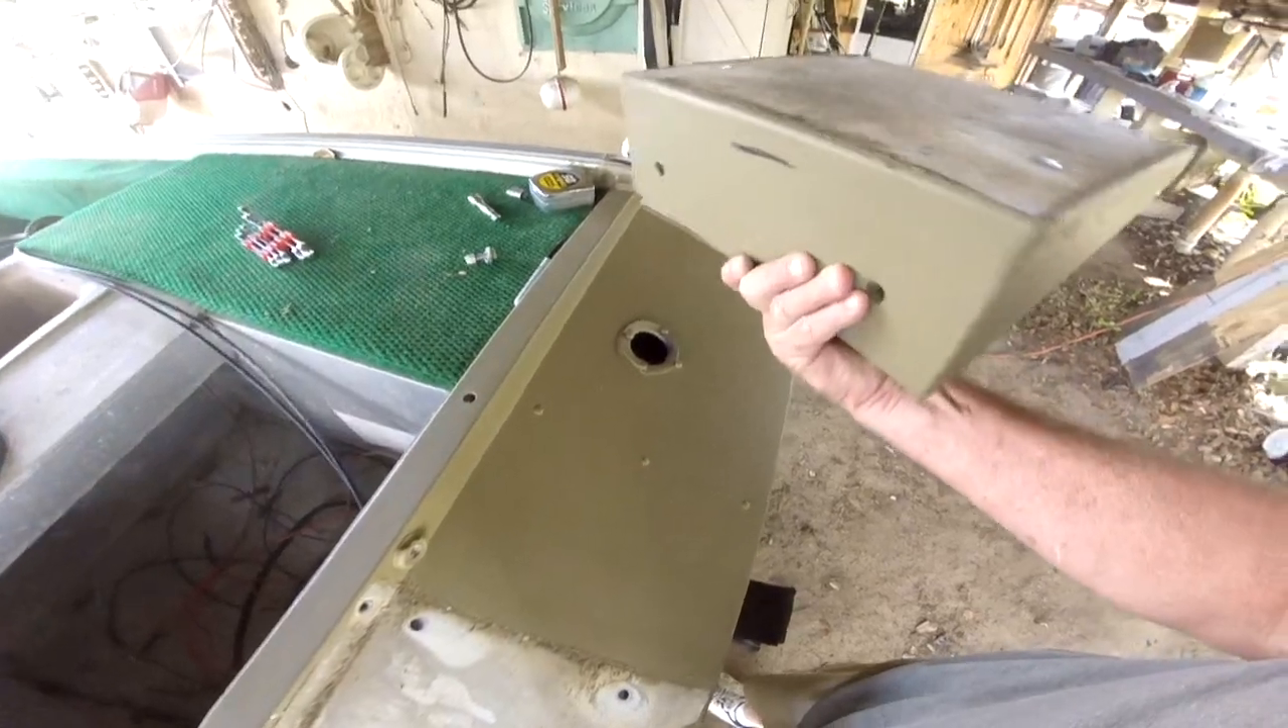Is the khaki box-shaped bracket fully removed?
Yes.